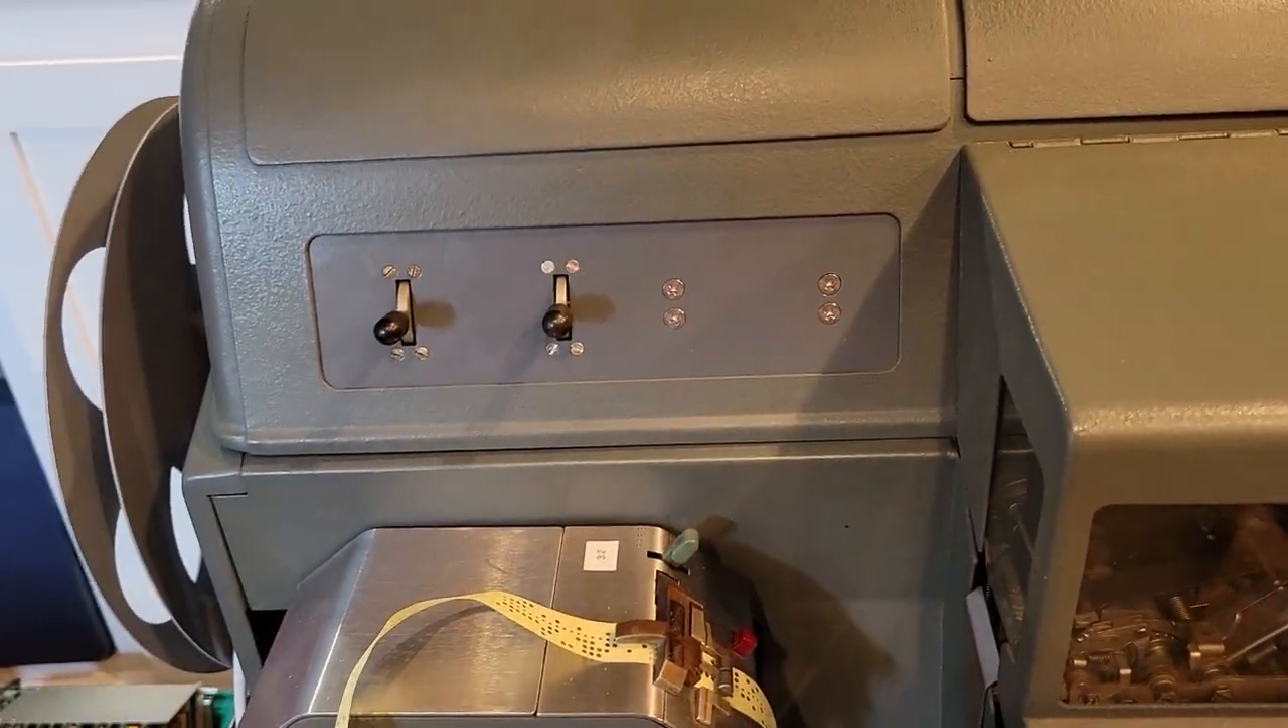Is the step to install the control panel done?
Yes.